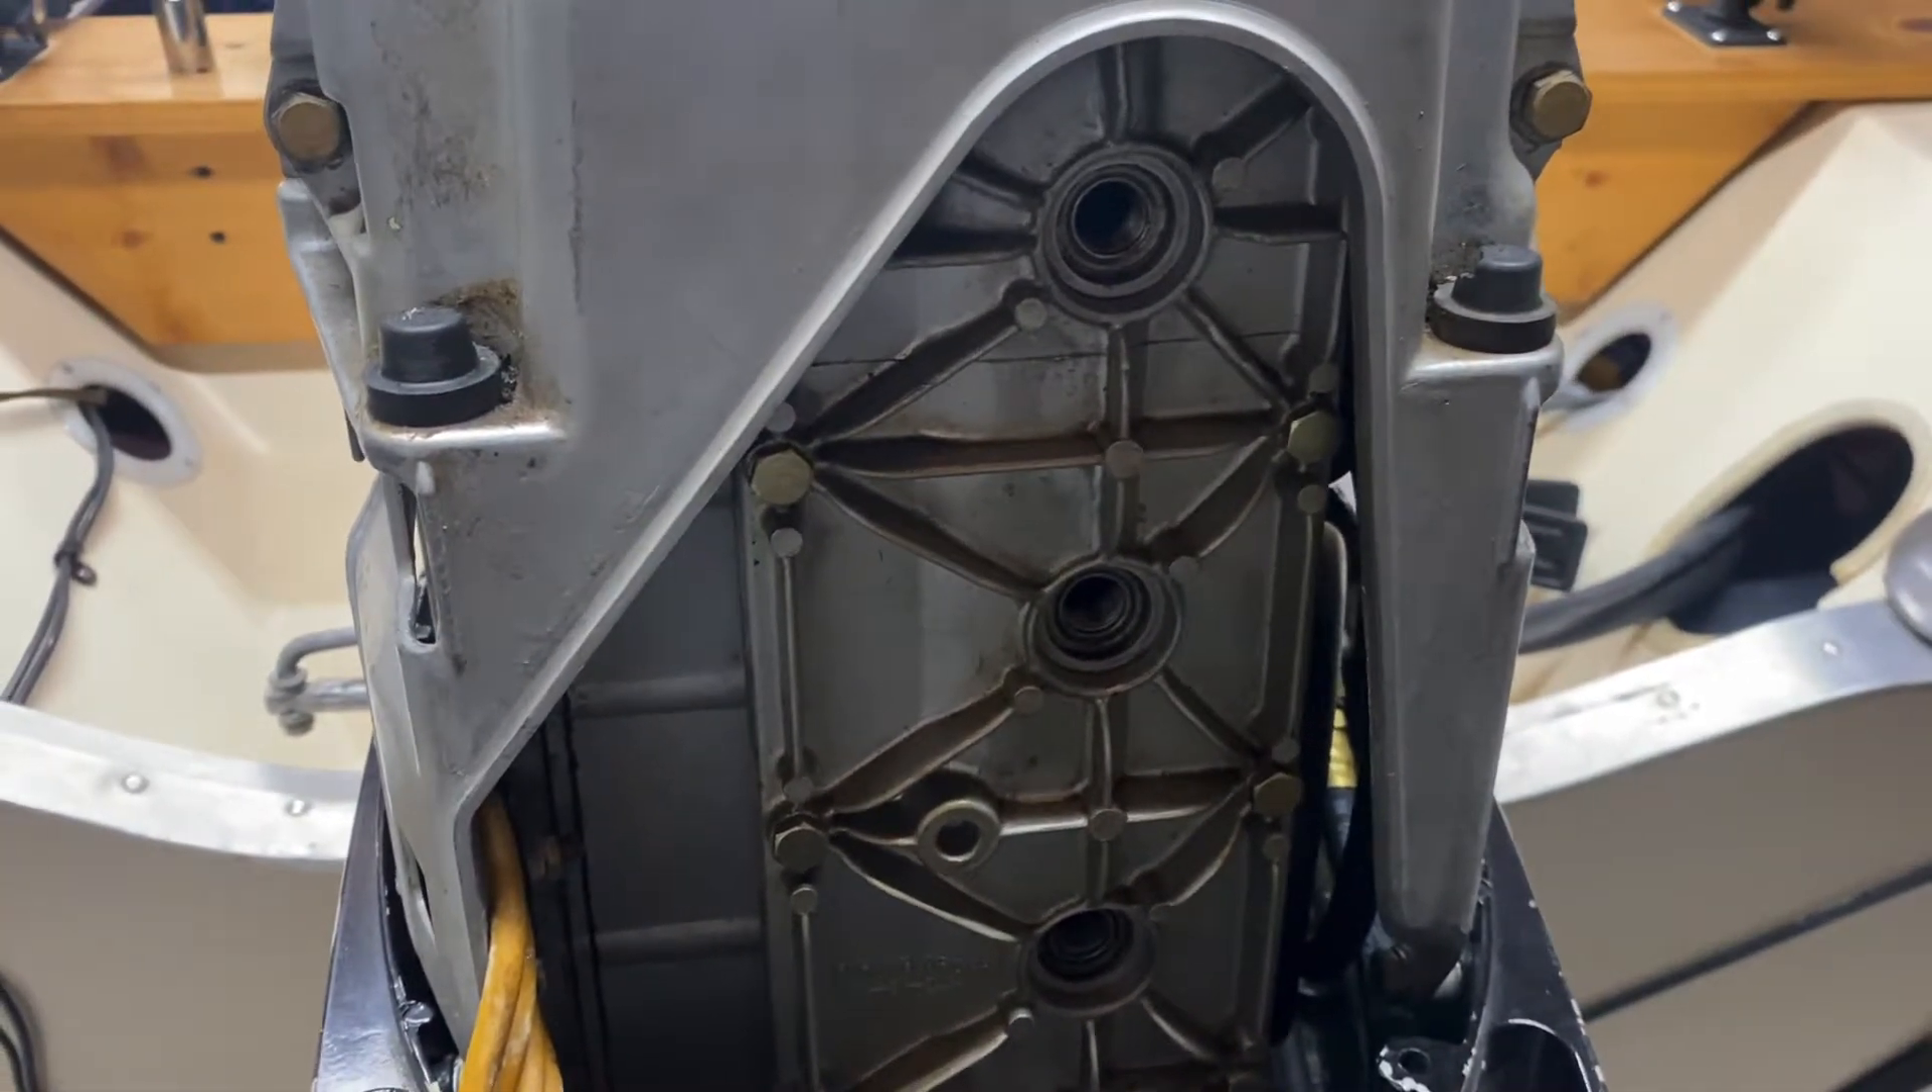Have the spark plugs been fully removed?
Yes.